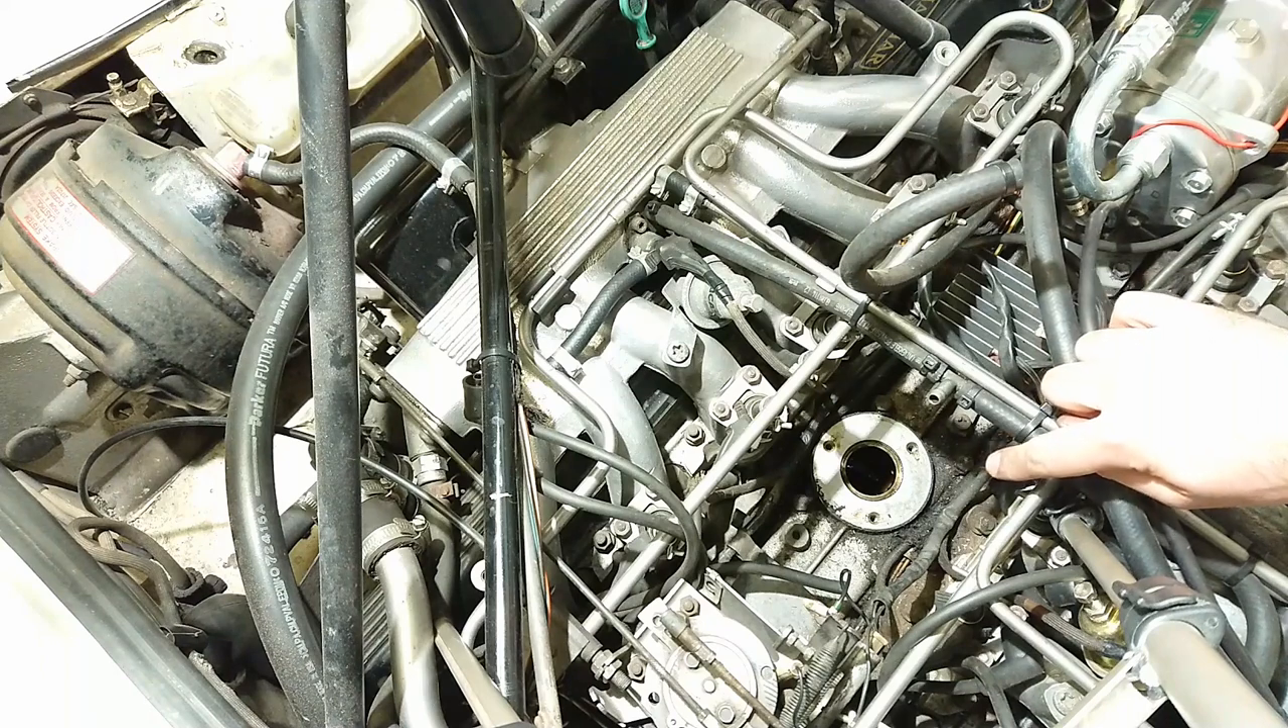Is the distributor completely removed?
Yes.